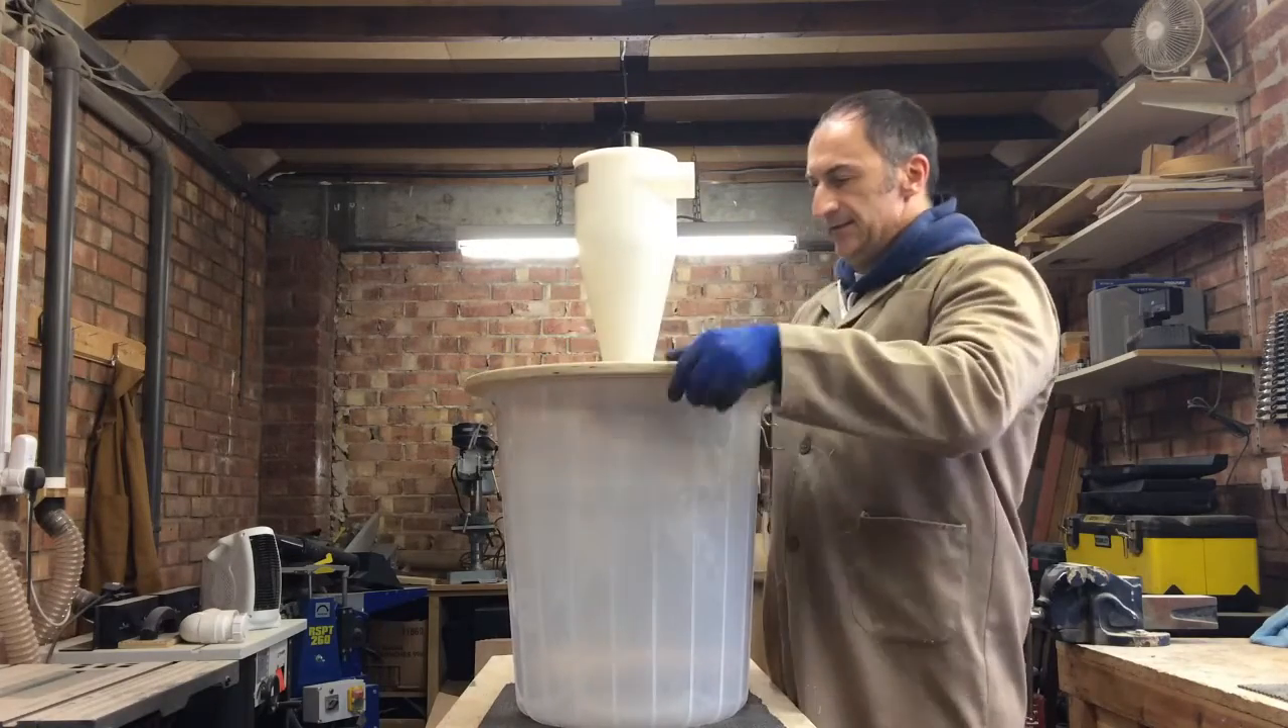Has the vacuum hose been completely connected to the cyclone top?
No.